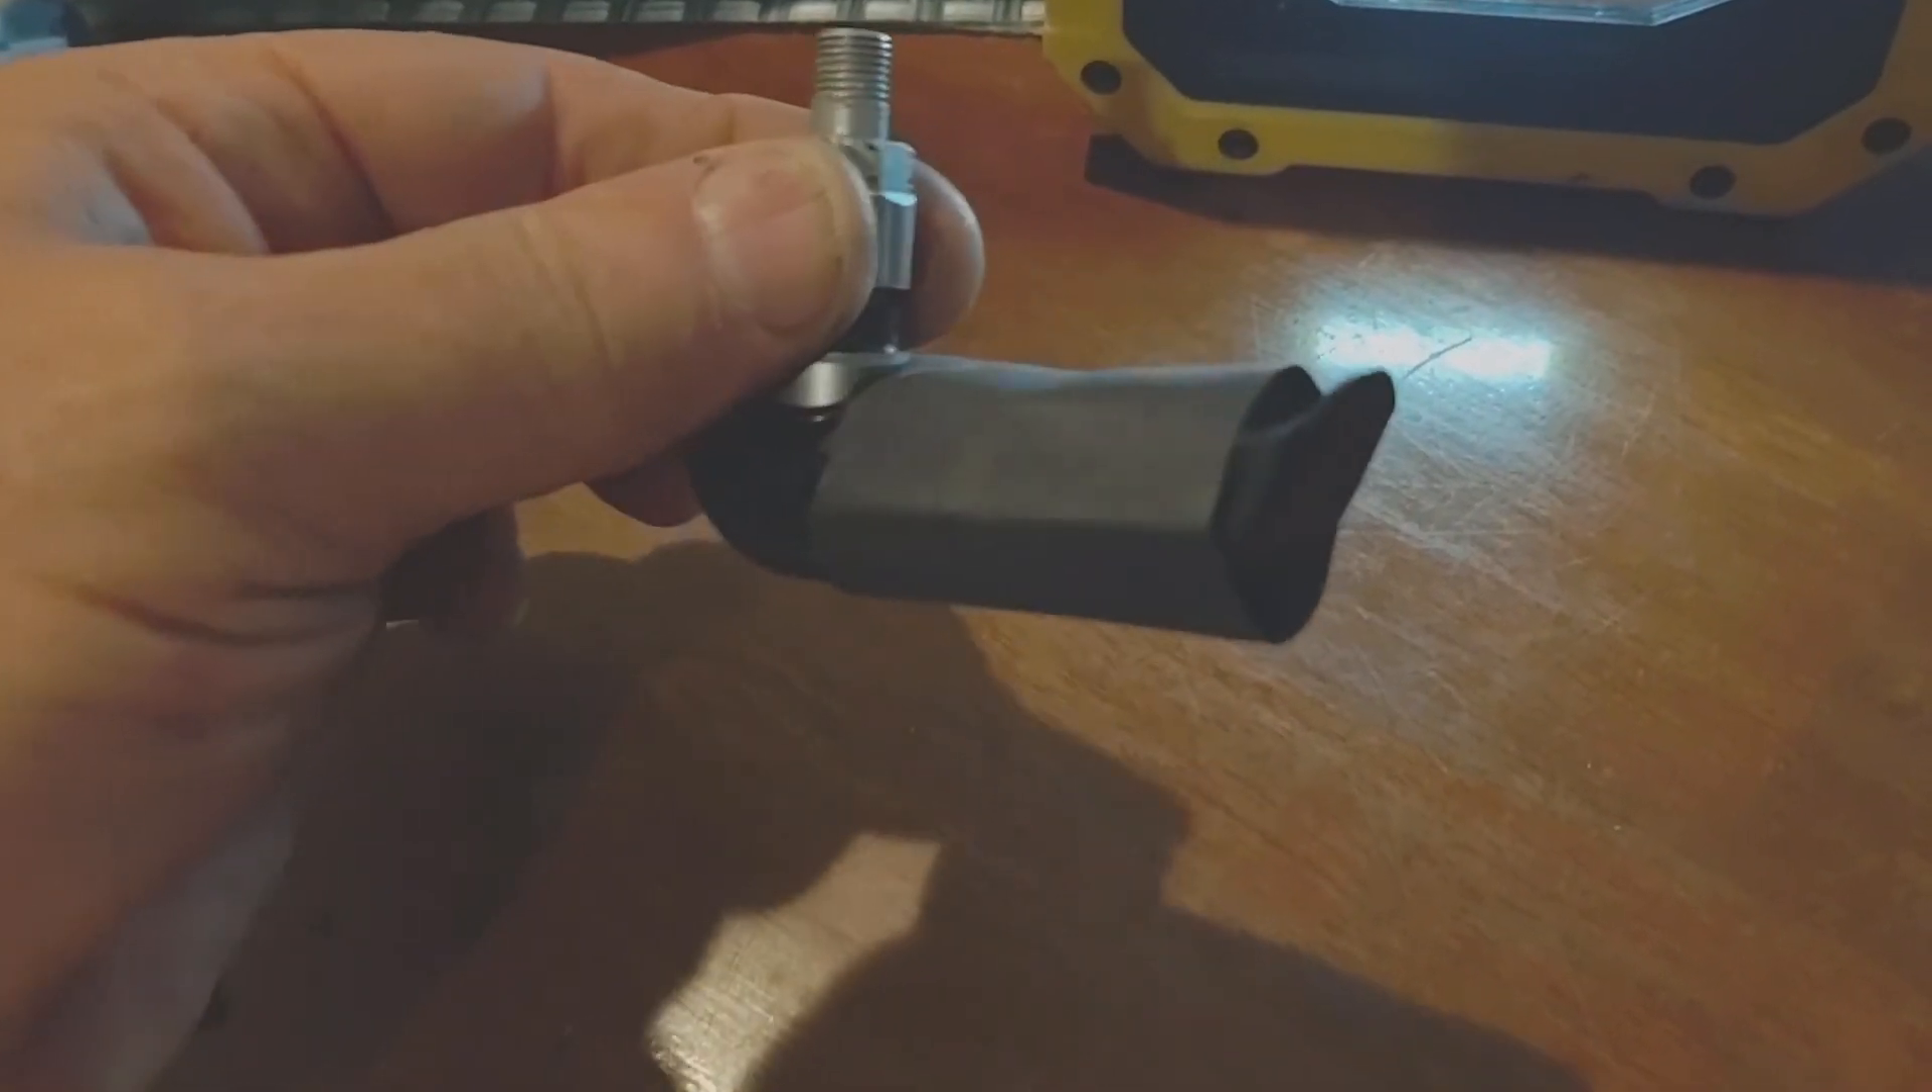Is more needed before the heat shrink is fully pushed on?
No.